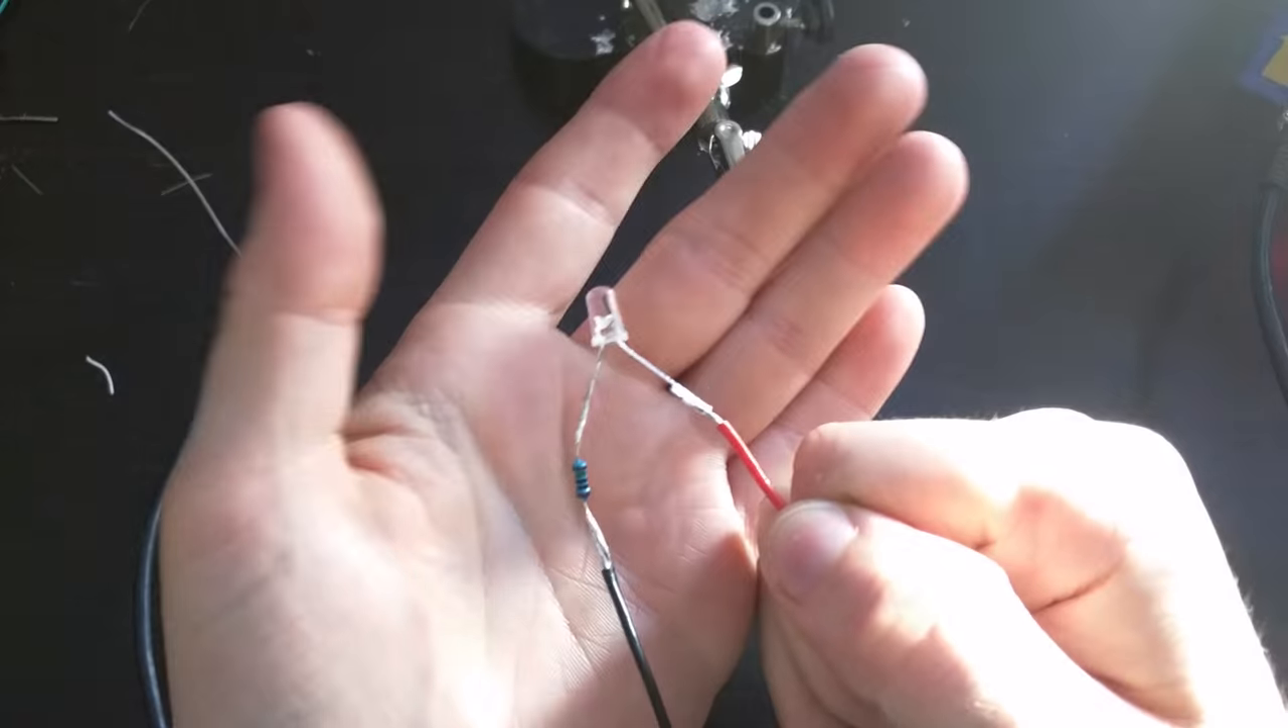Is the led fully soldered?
Yes.